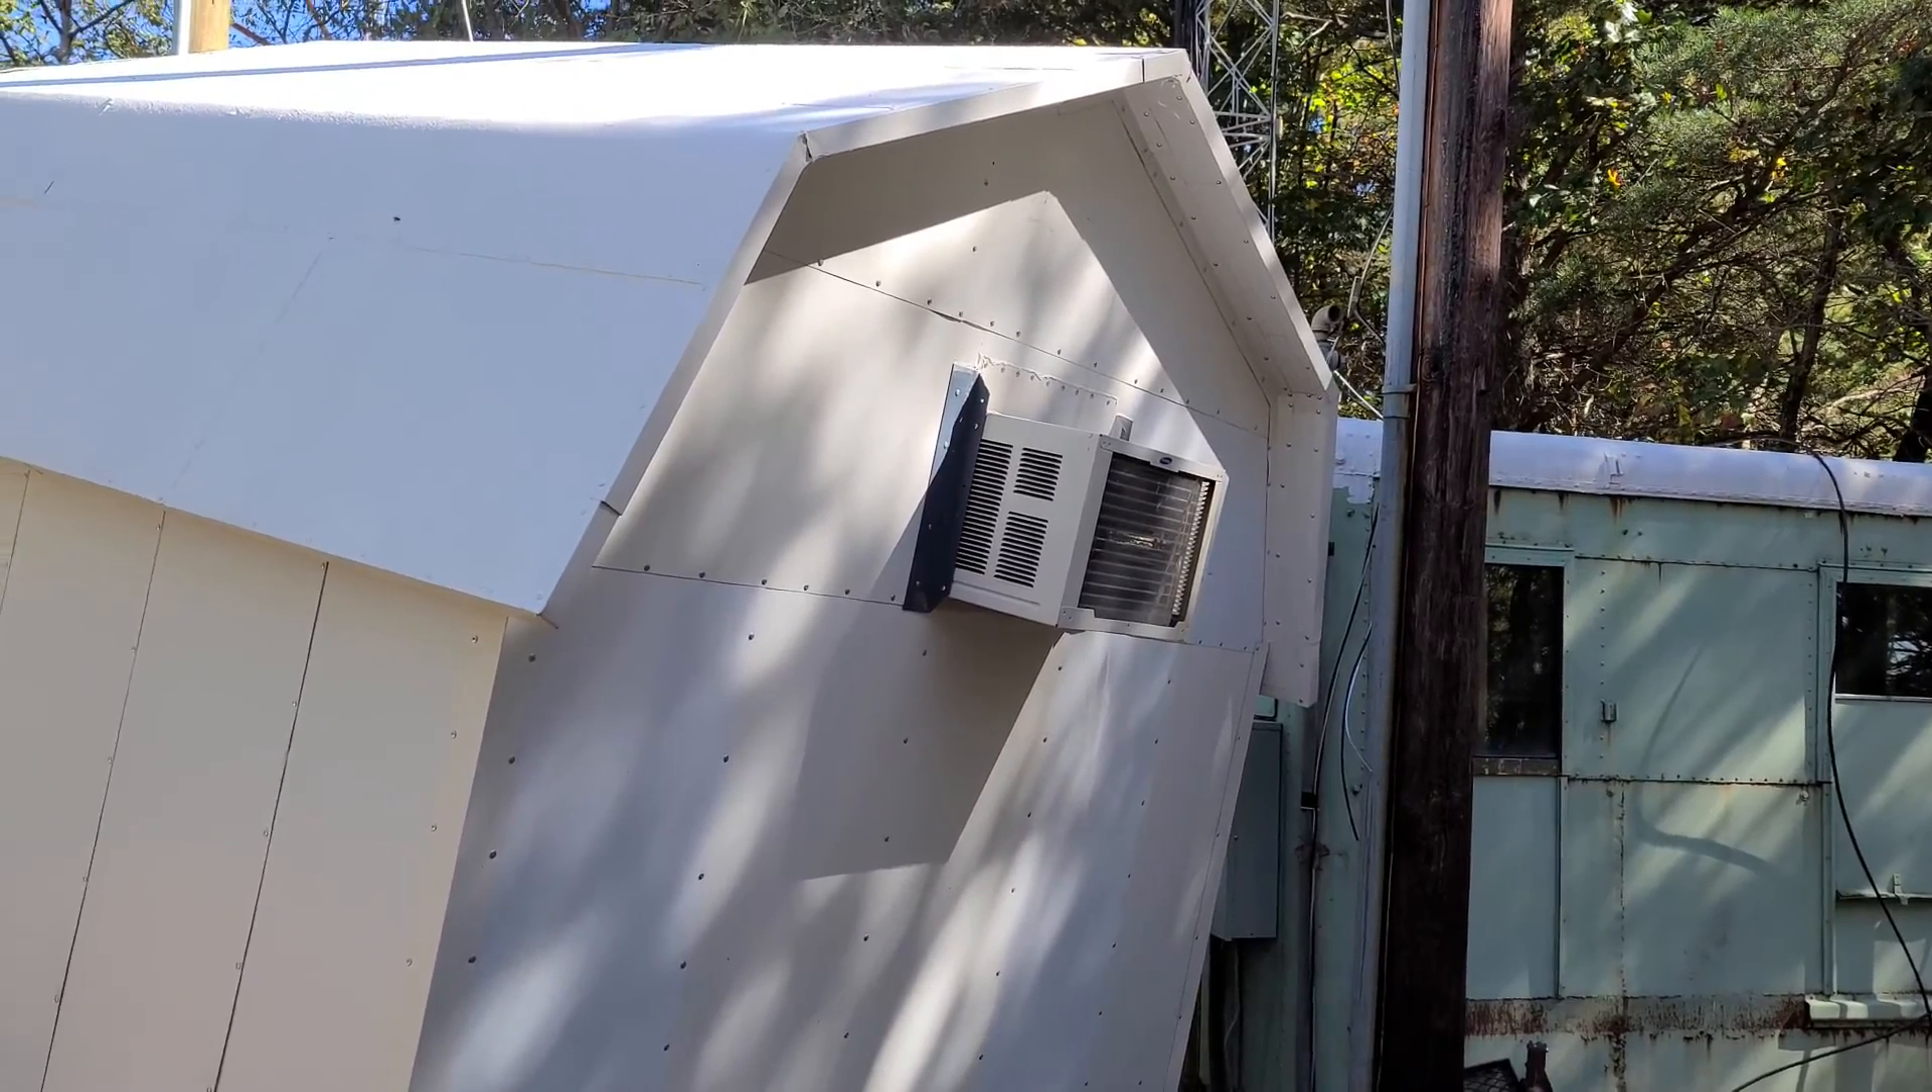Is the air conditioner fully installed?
Yes.